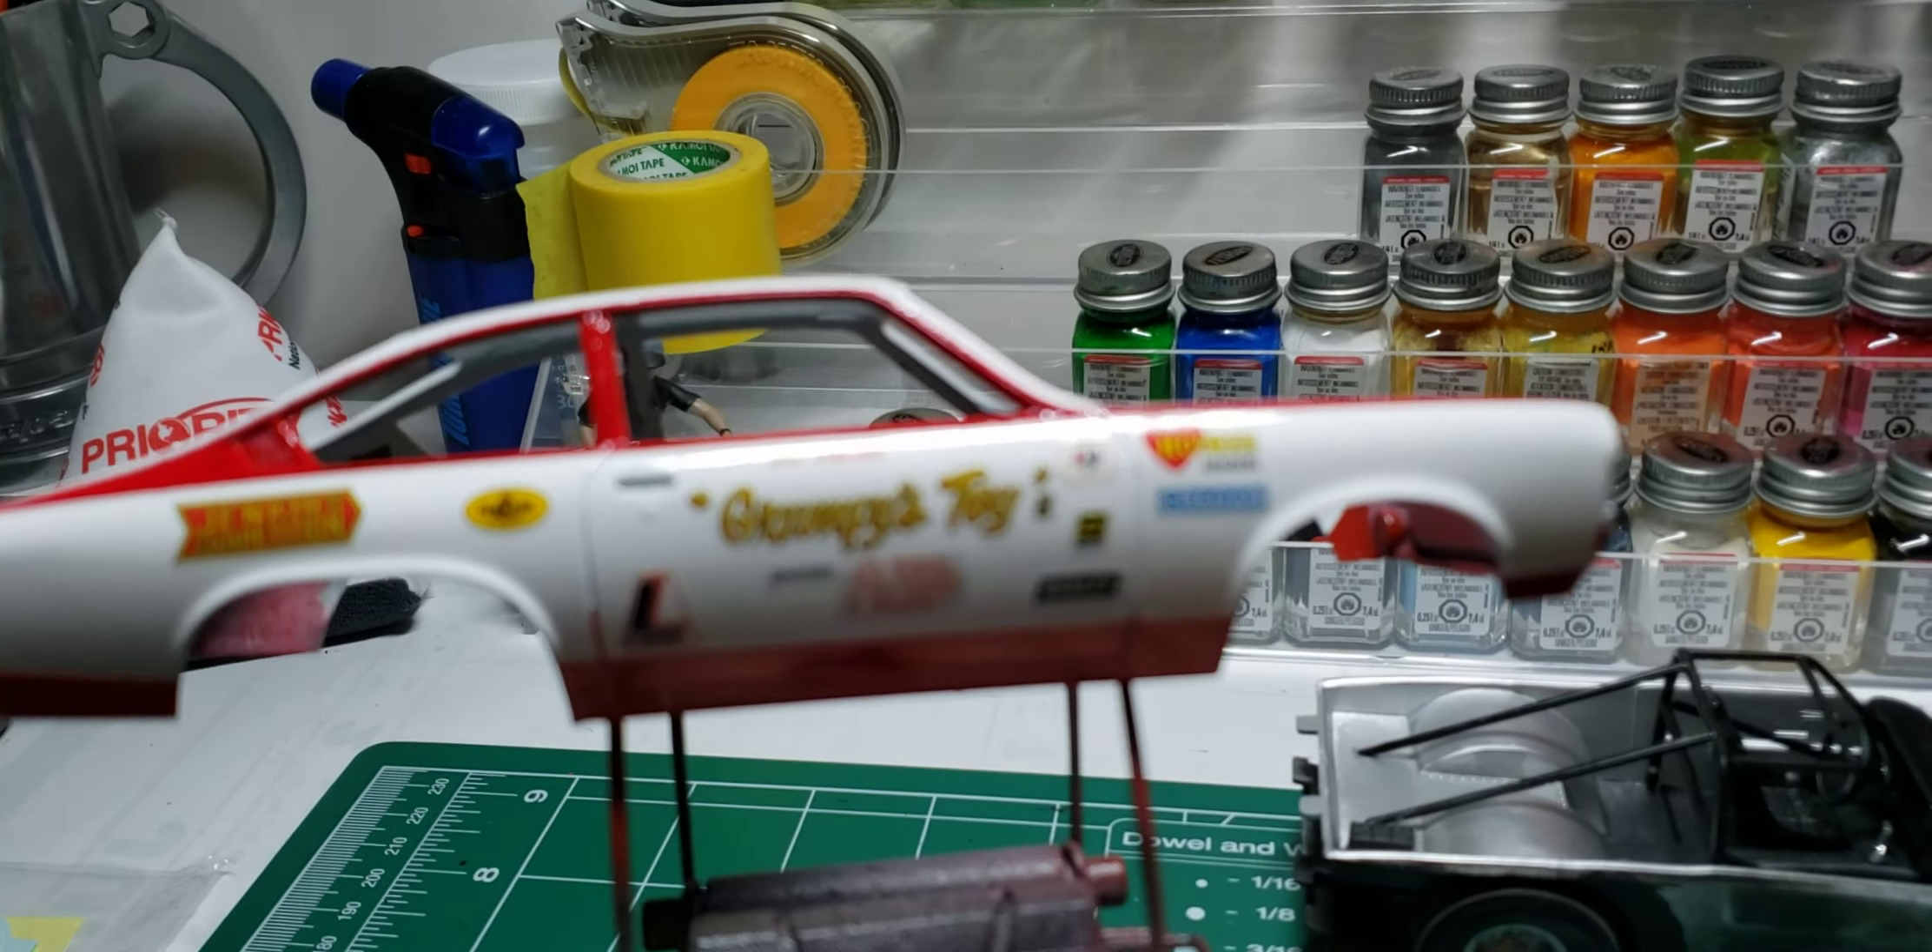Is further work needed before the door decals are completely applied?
No.